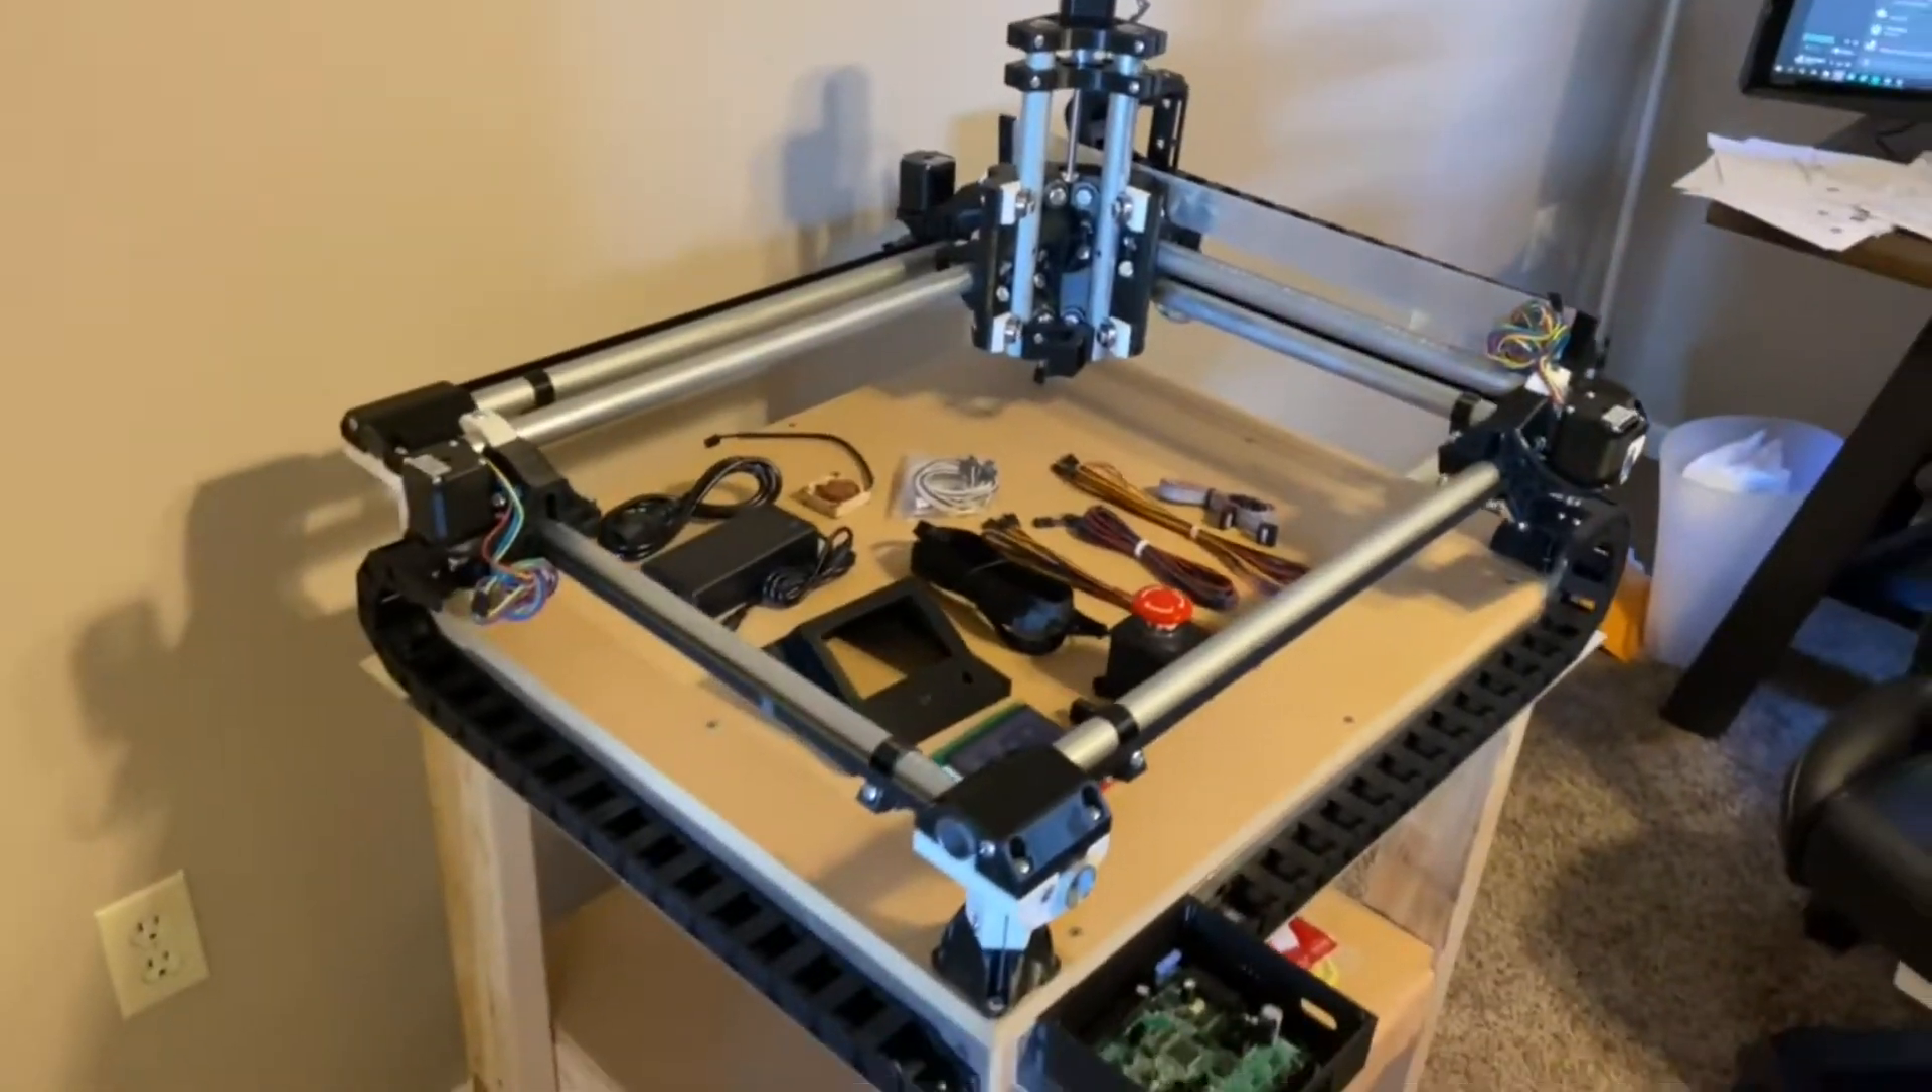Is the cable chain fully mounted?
Yes.